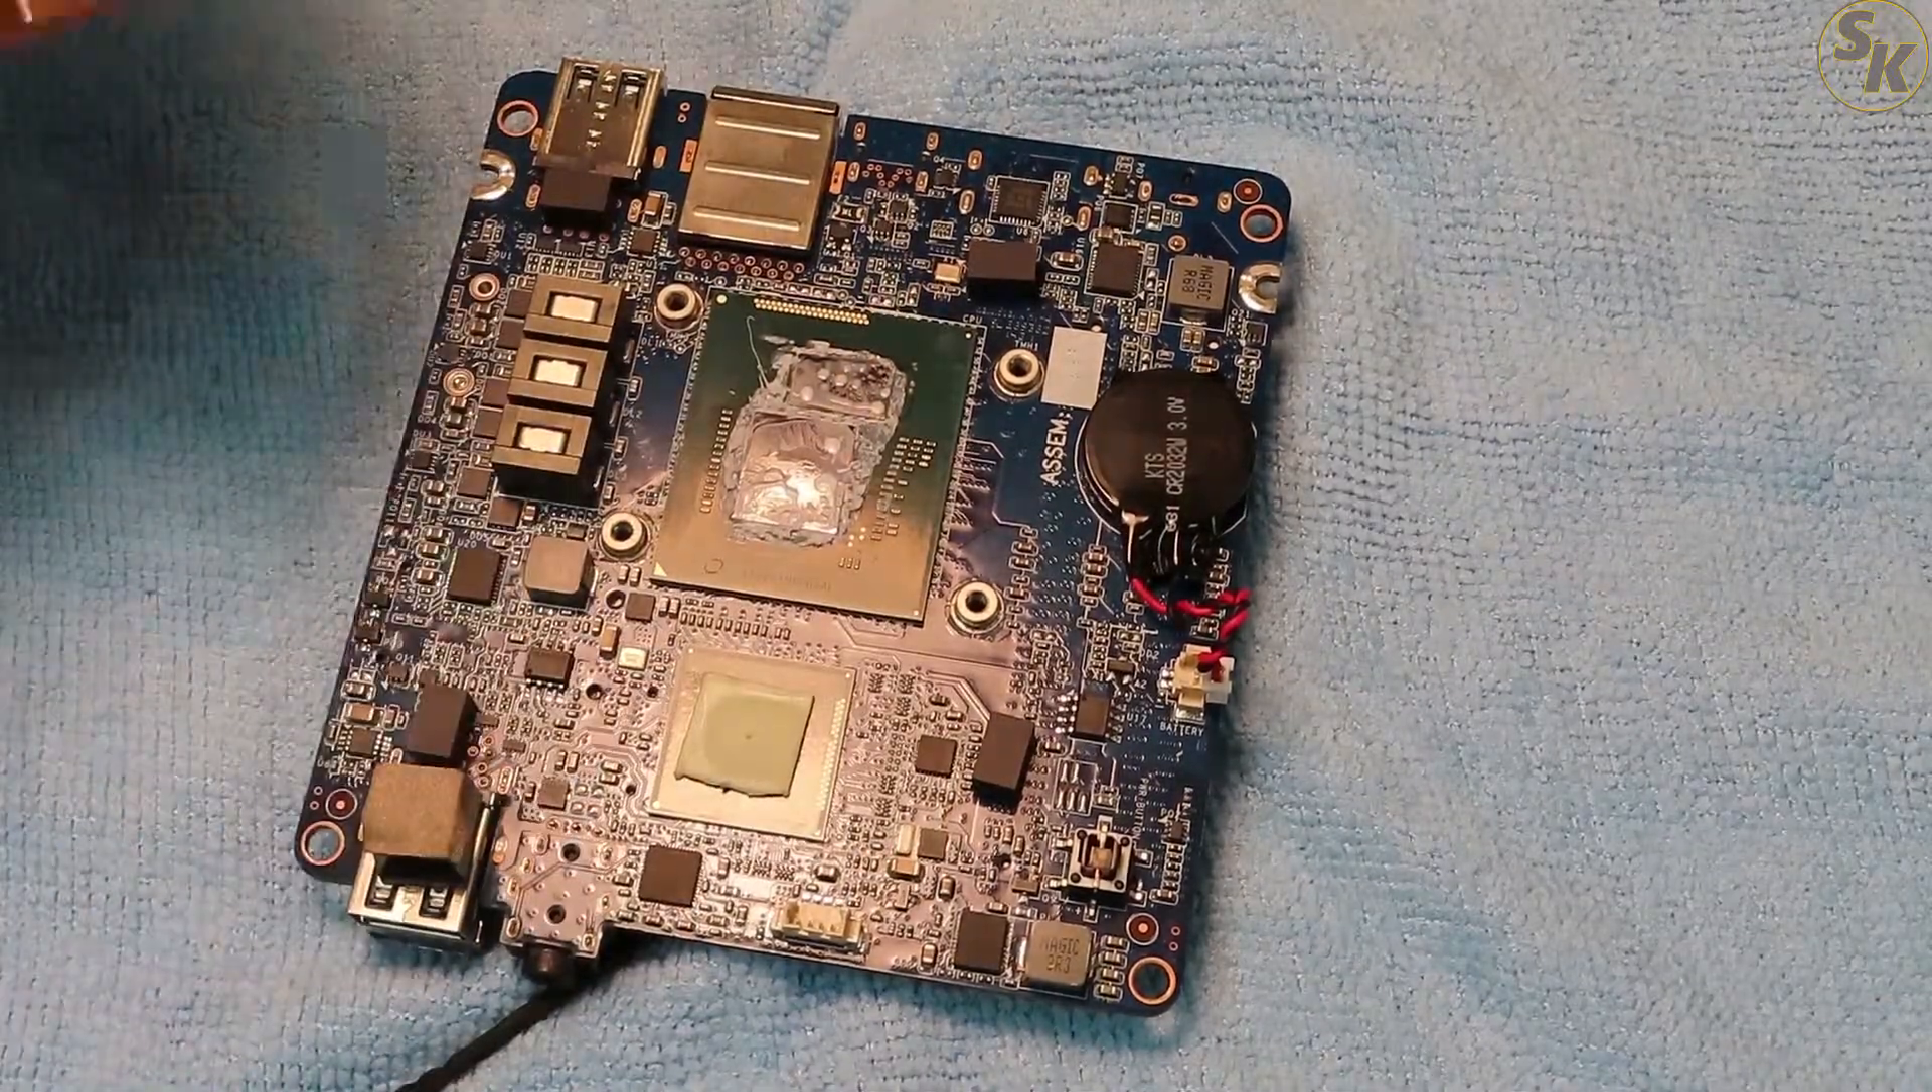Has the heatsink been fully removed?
Yes.